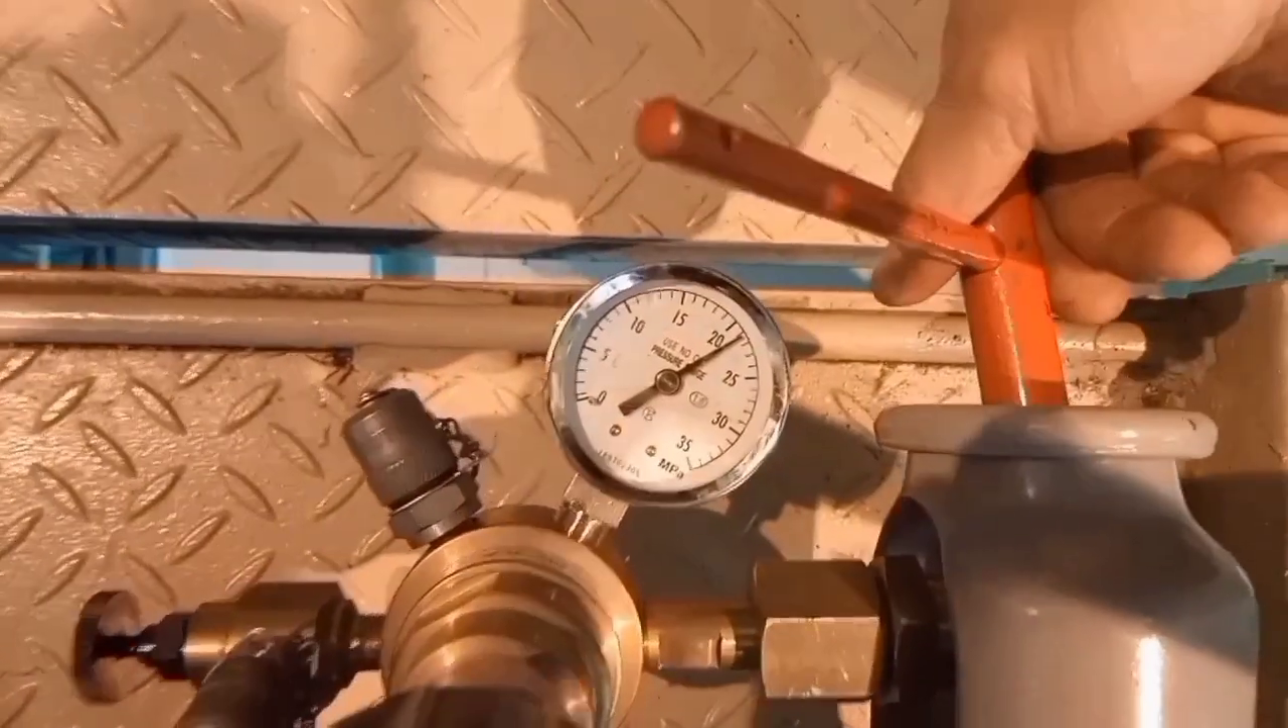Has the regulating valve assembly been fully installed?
Yes.